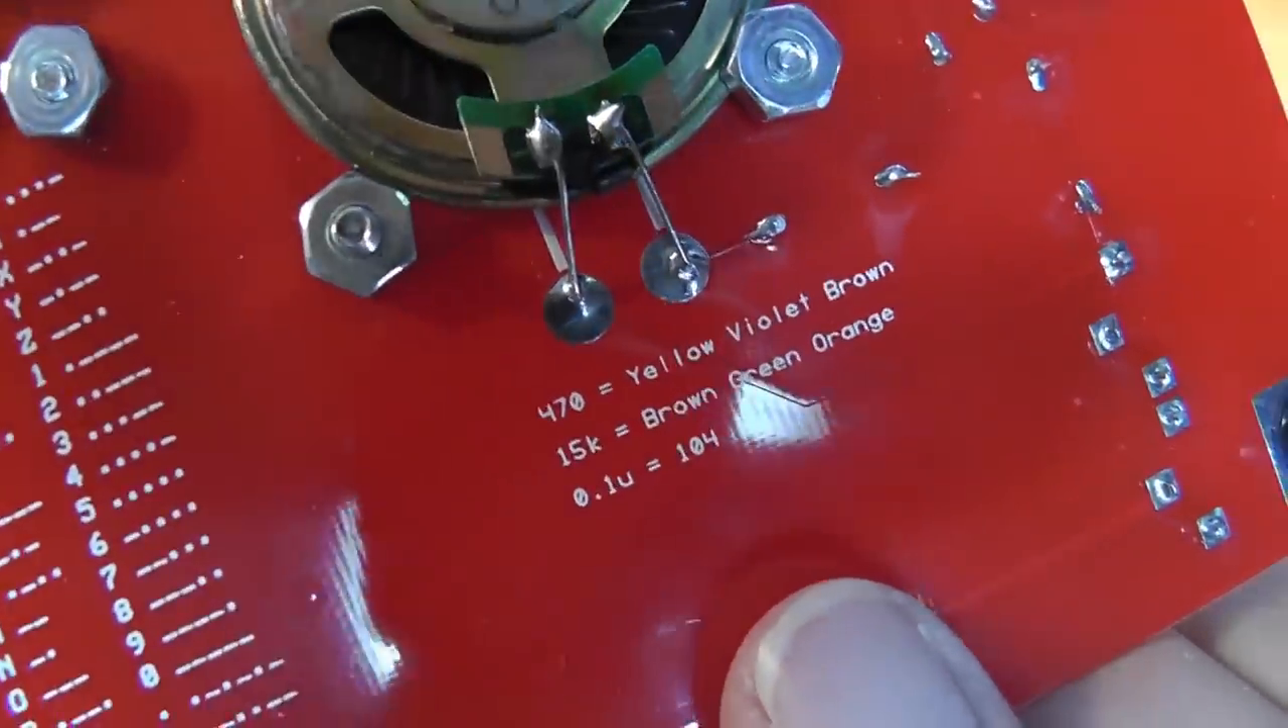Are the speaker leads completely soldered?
Yes.